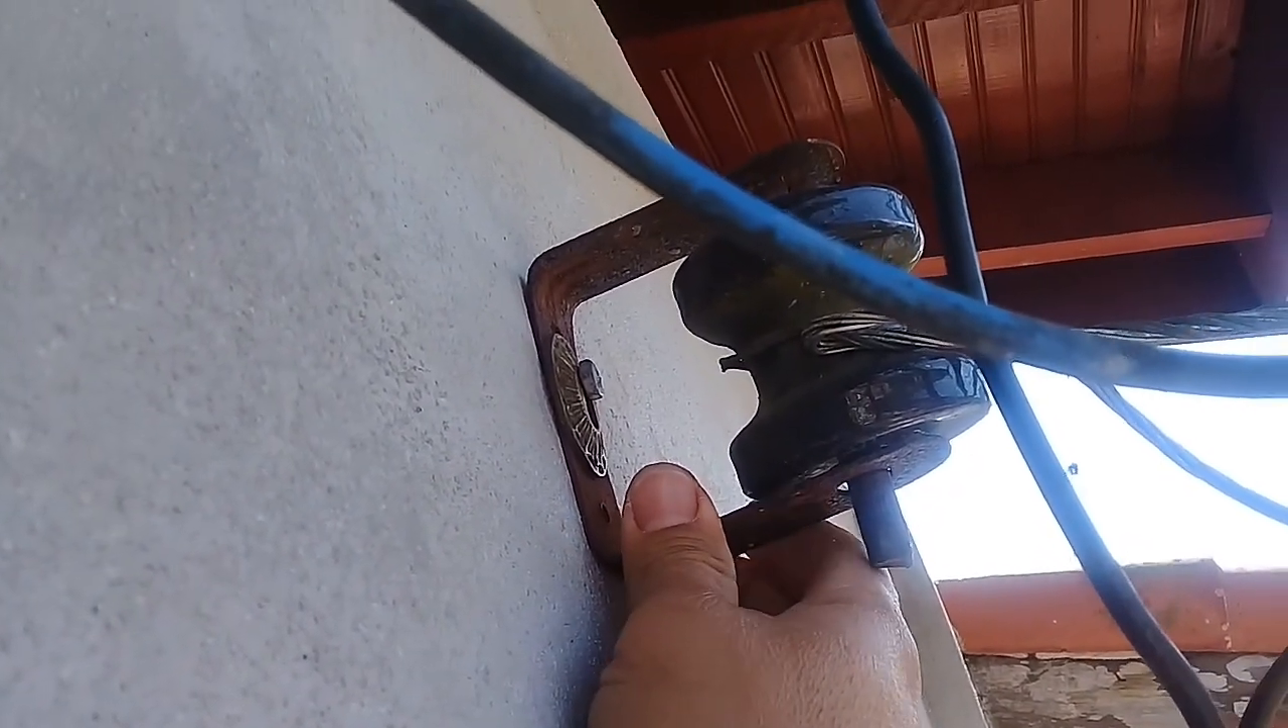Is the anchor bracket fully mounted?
Yes.